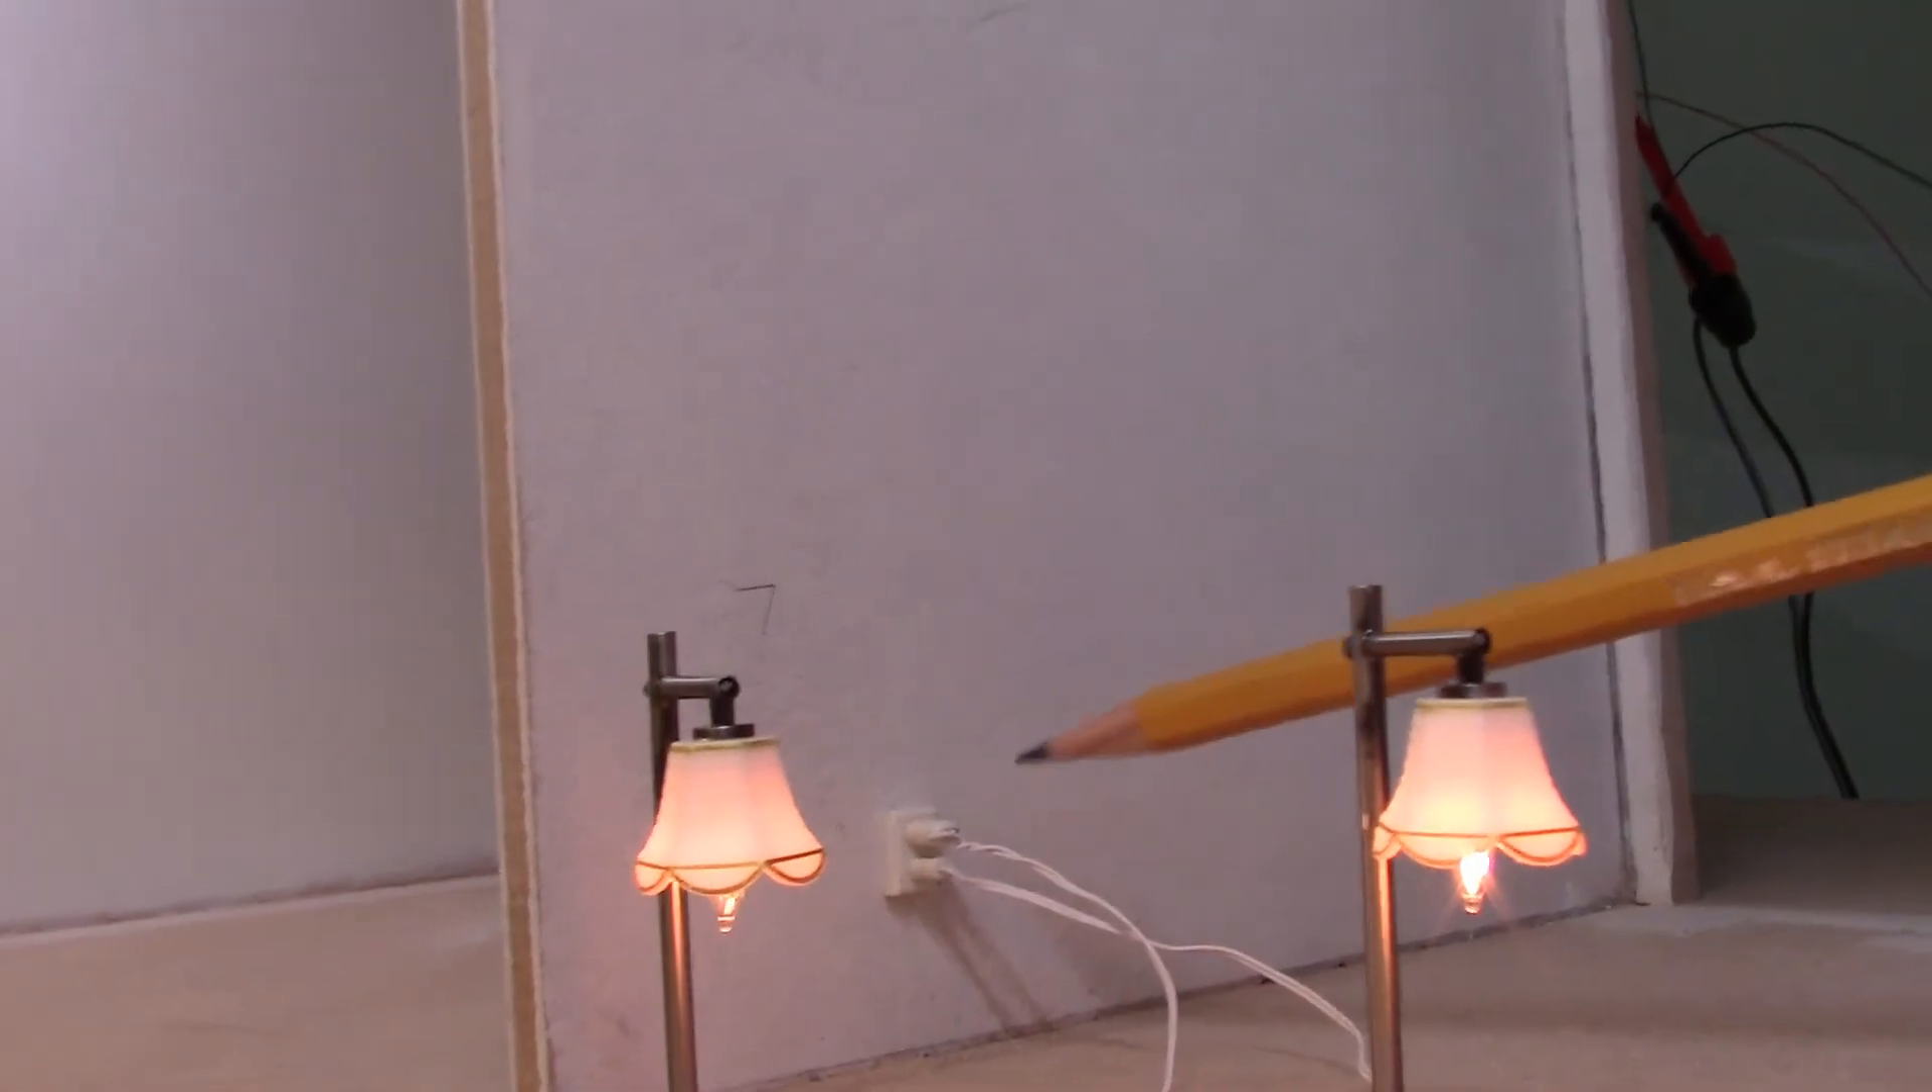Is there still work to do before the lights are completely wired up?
No.